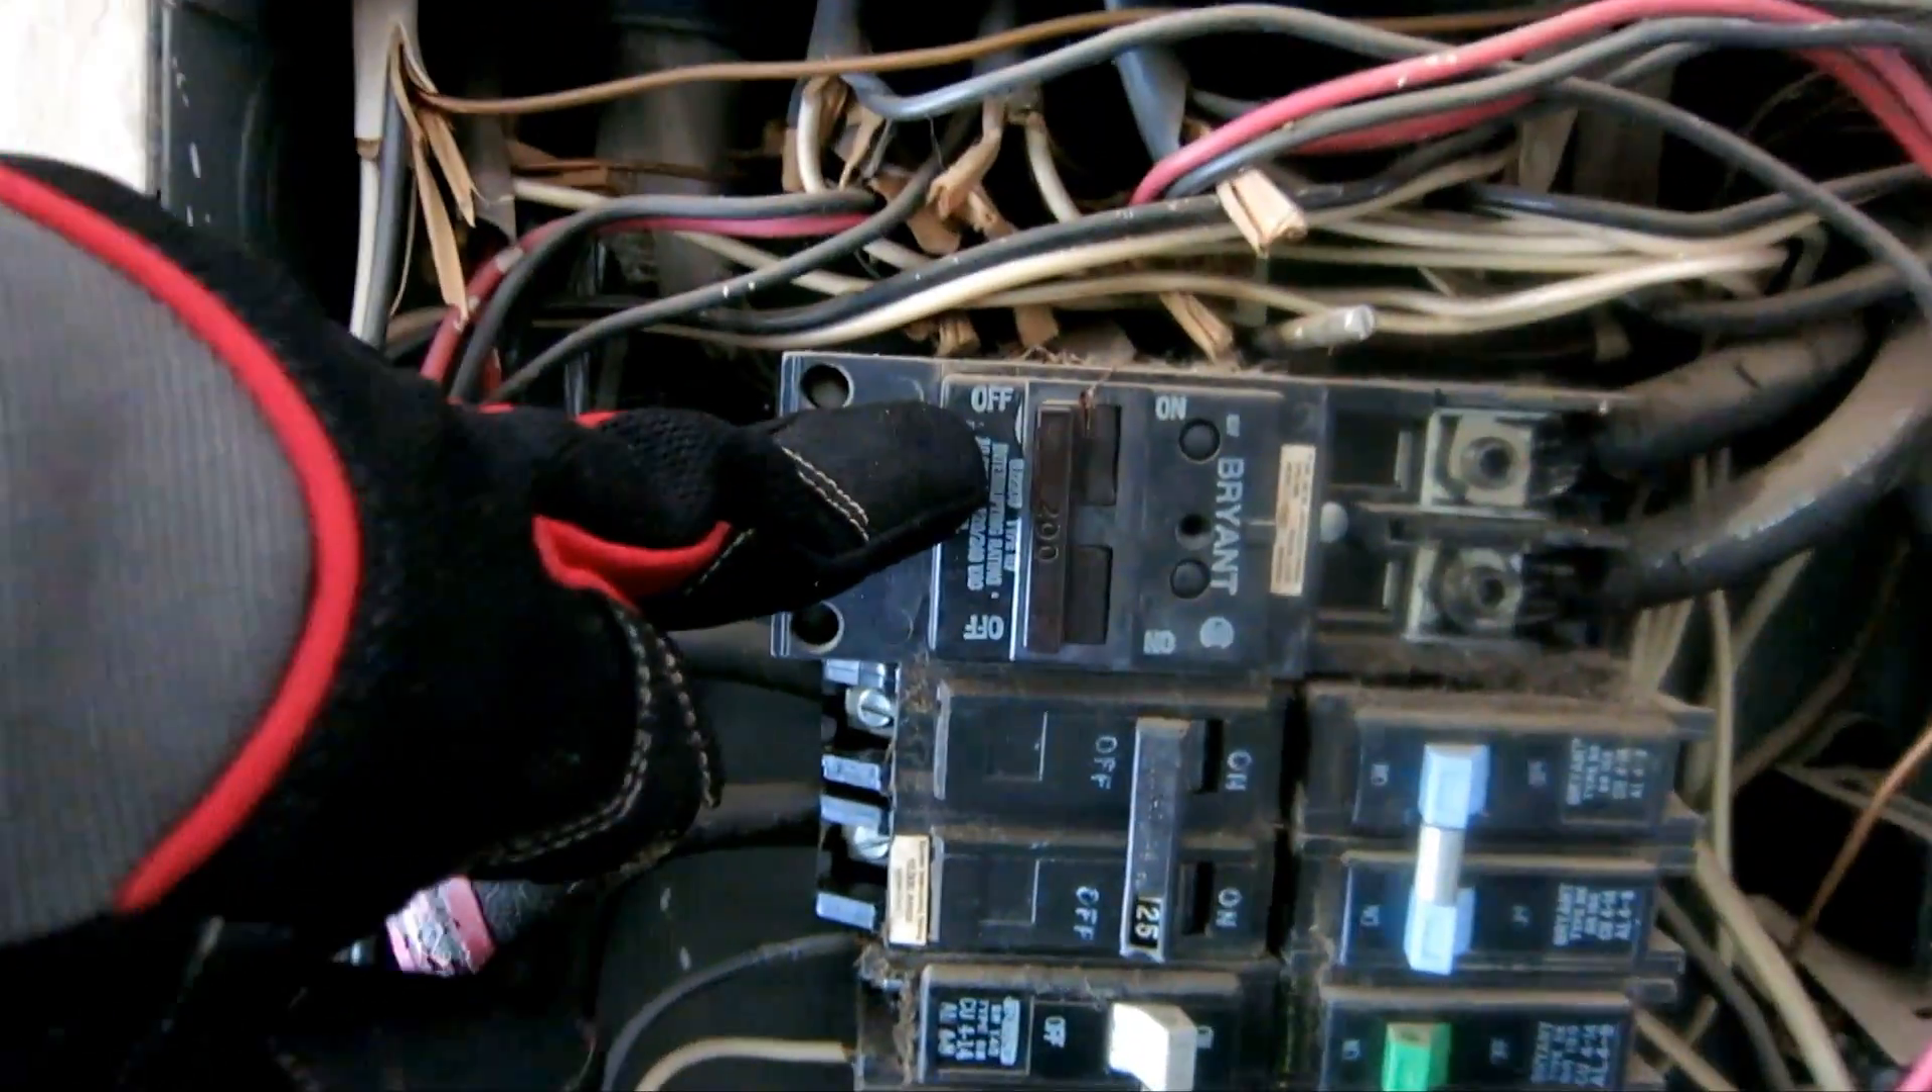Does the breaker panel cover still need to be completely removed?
No.